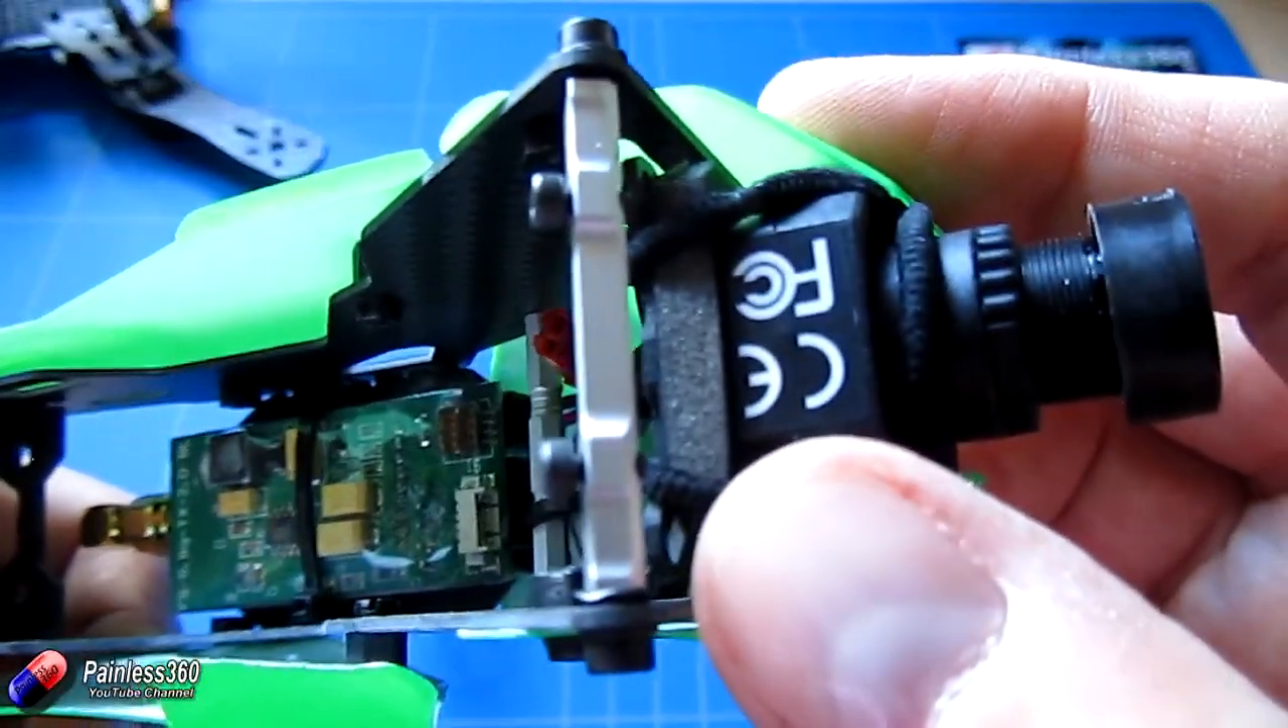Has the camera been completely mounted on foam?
Yes.